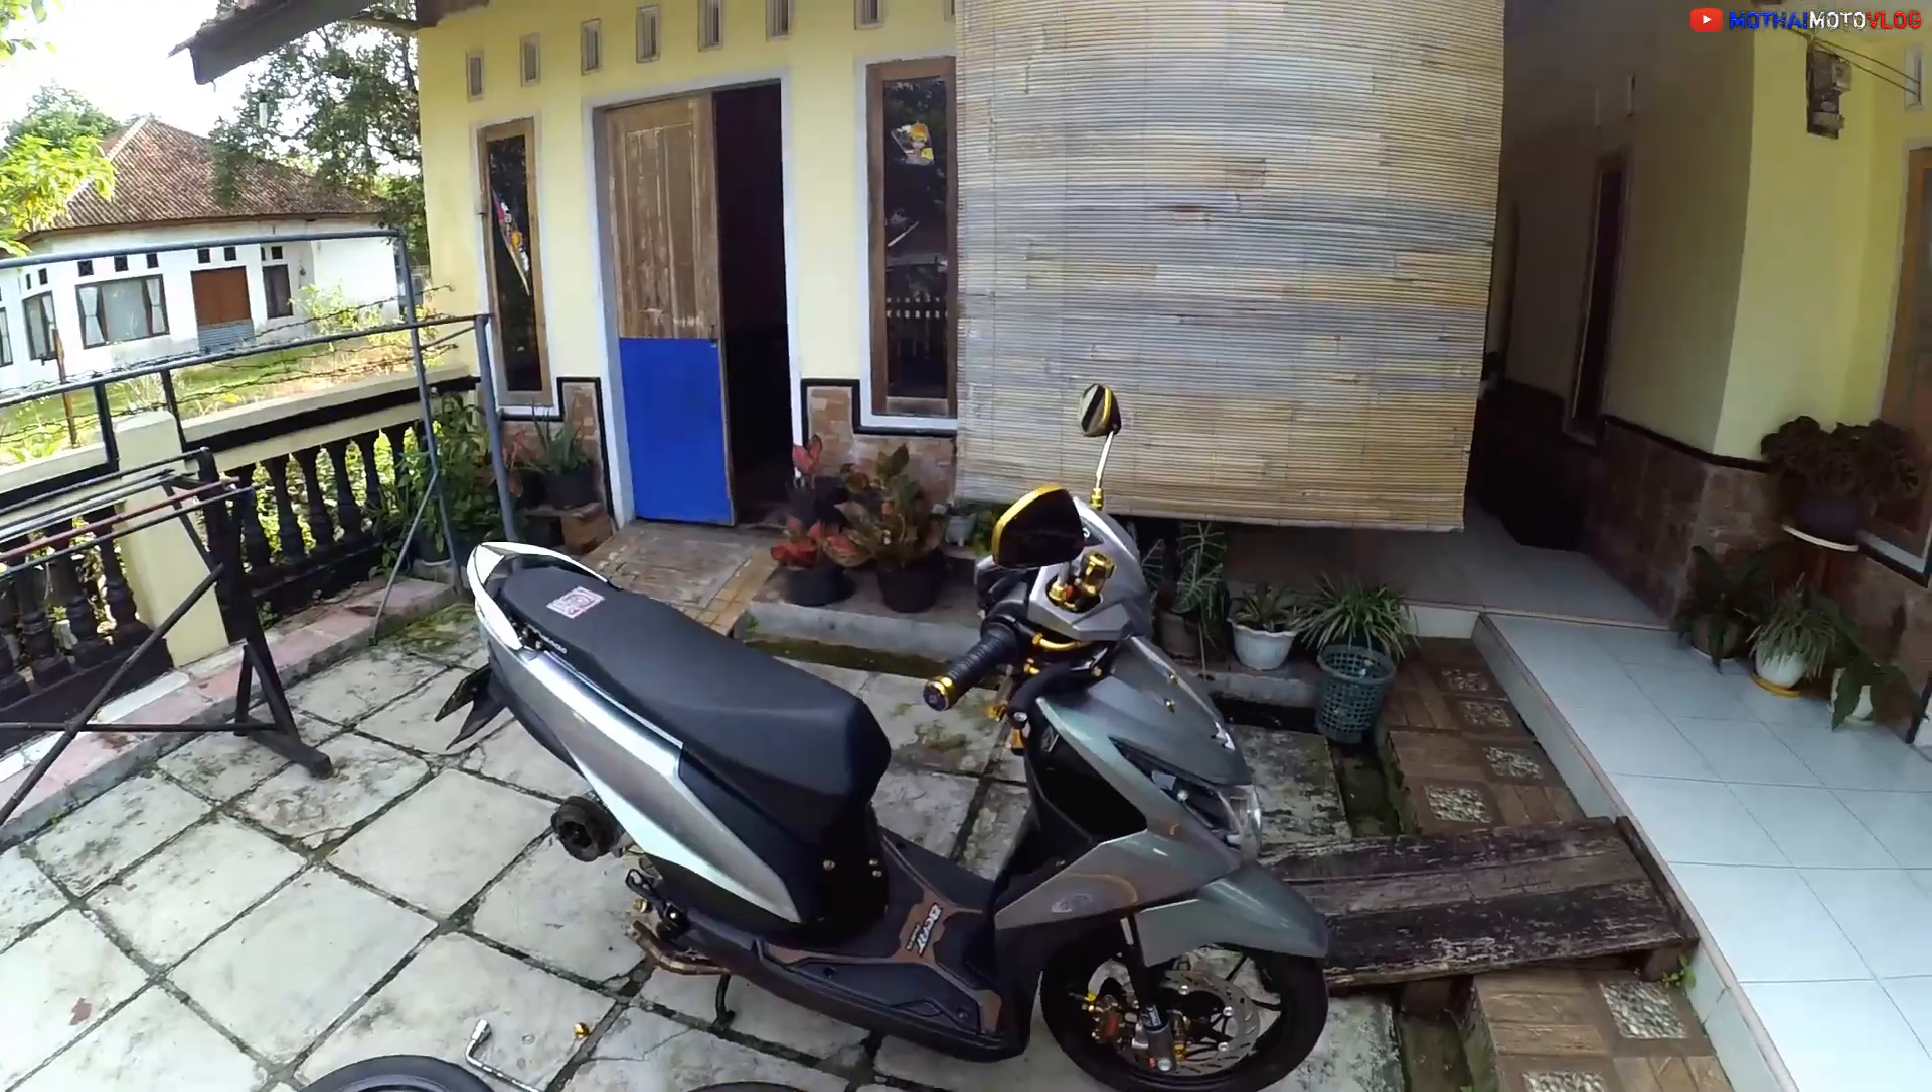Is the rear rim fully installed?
No.